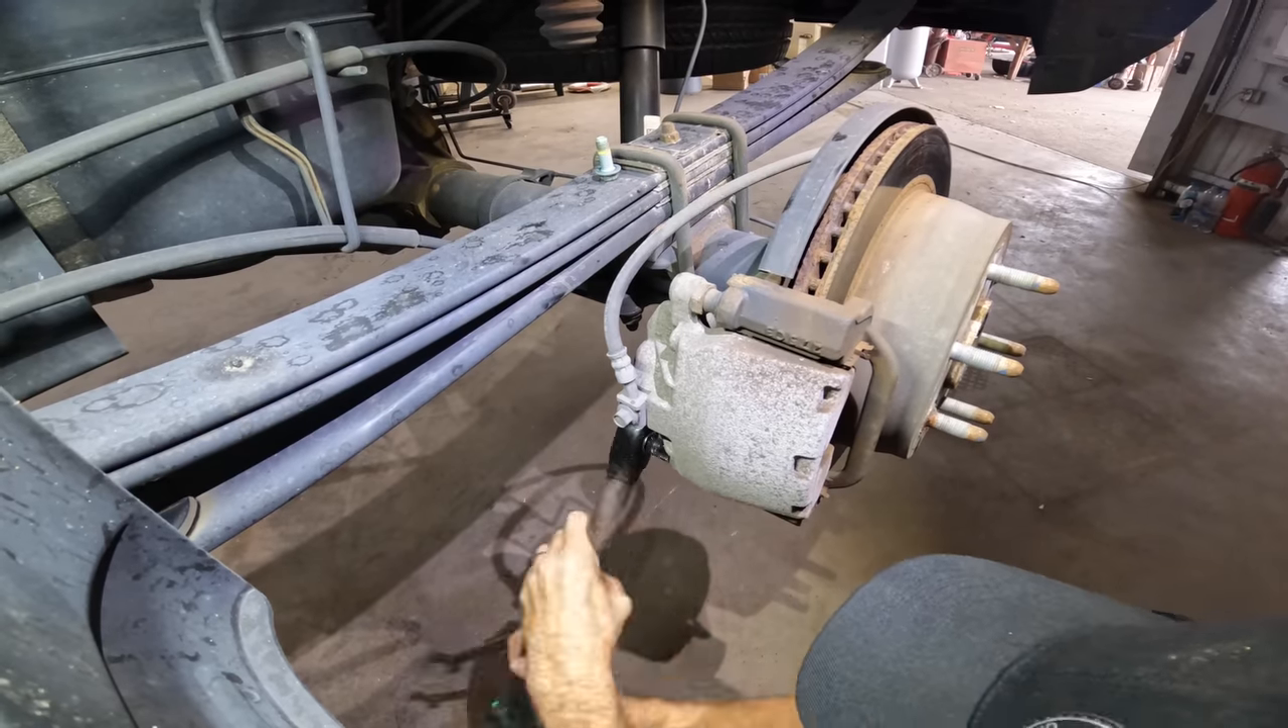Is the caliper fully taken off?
No.